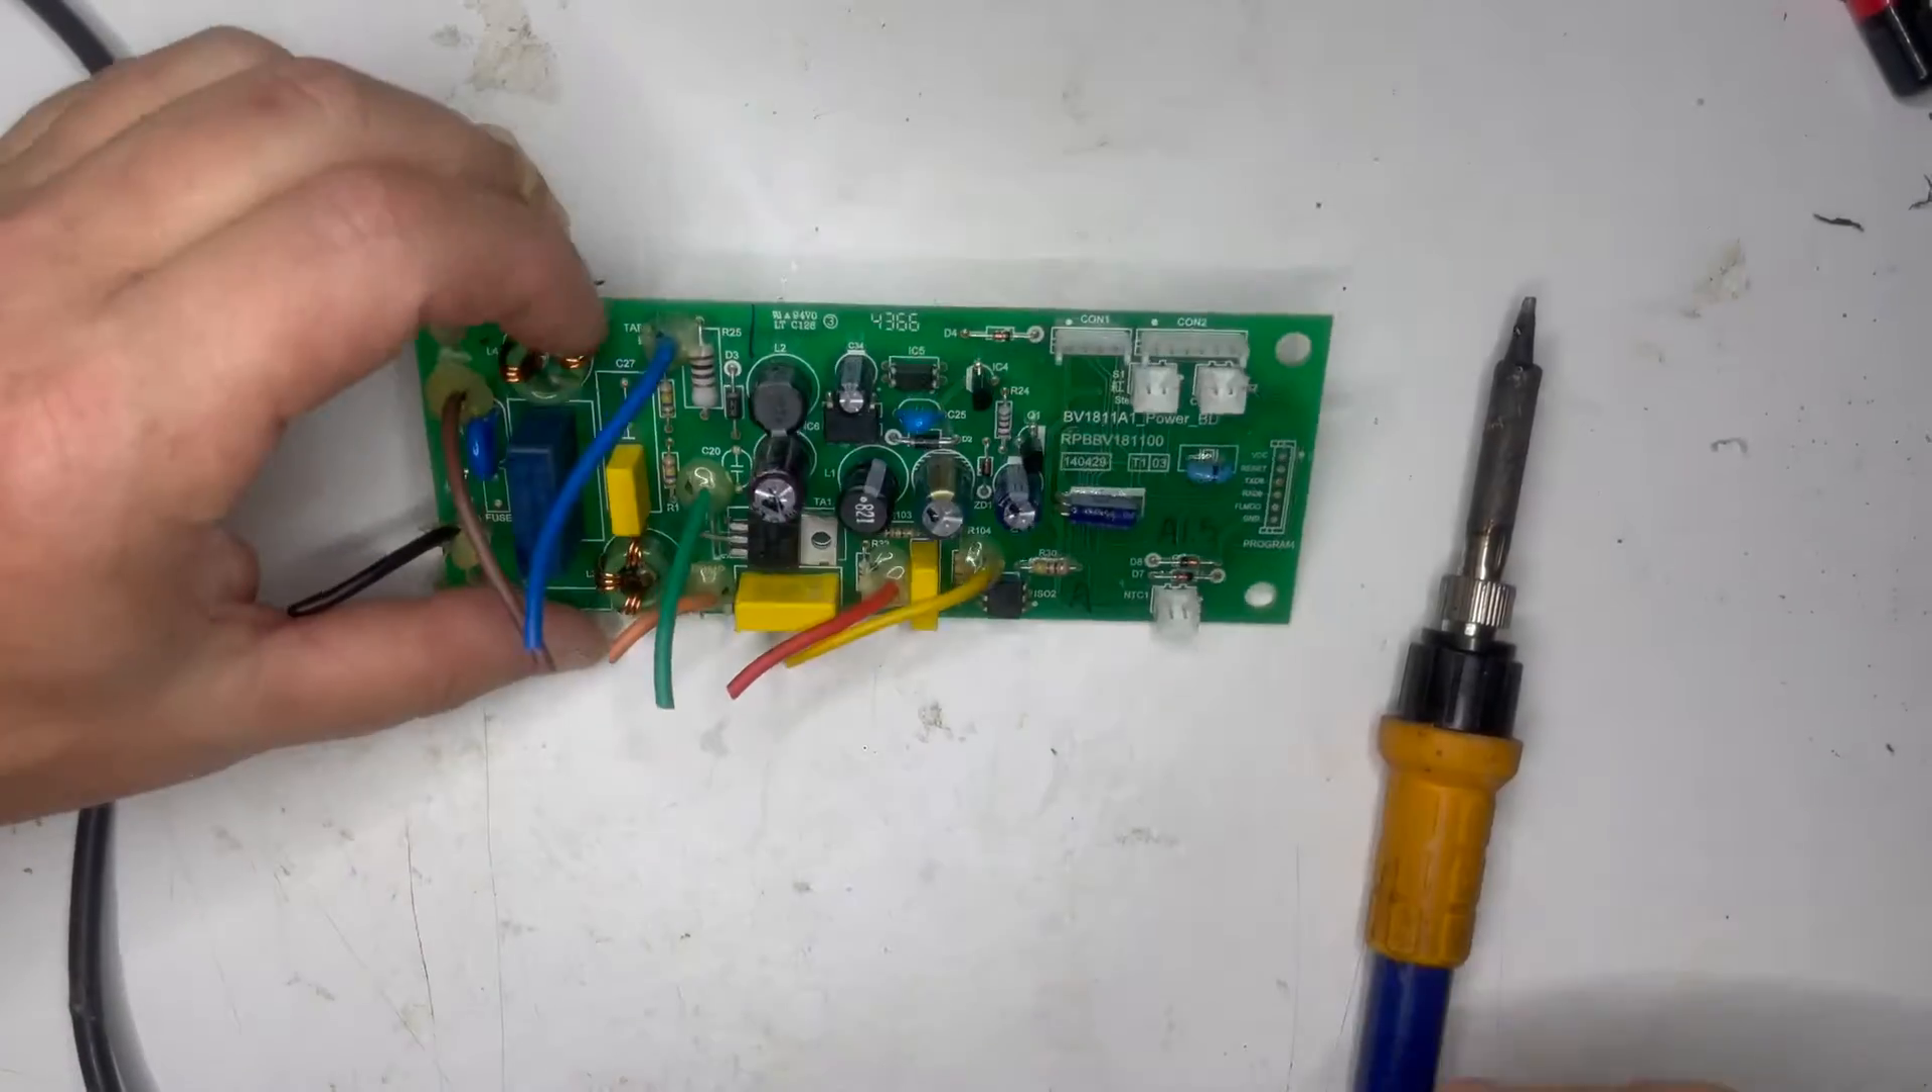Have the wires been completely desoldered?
No.